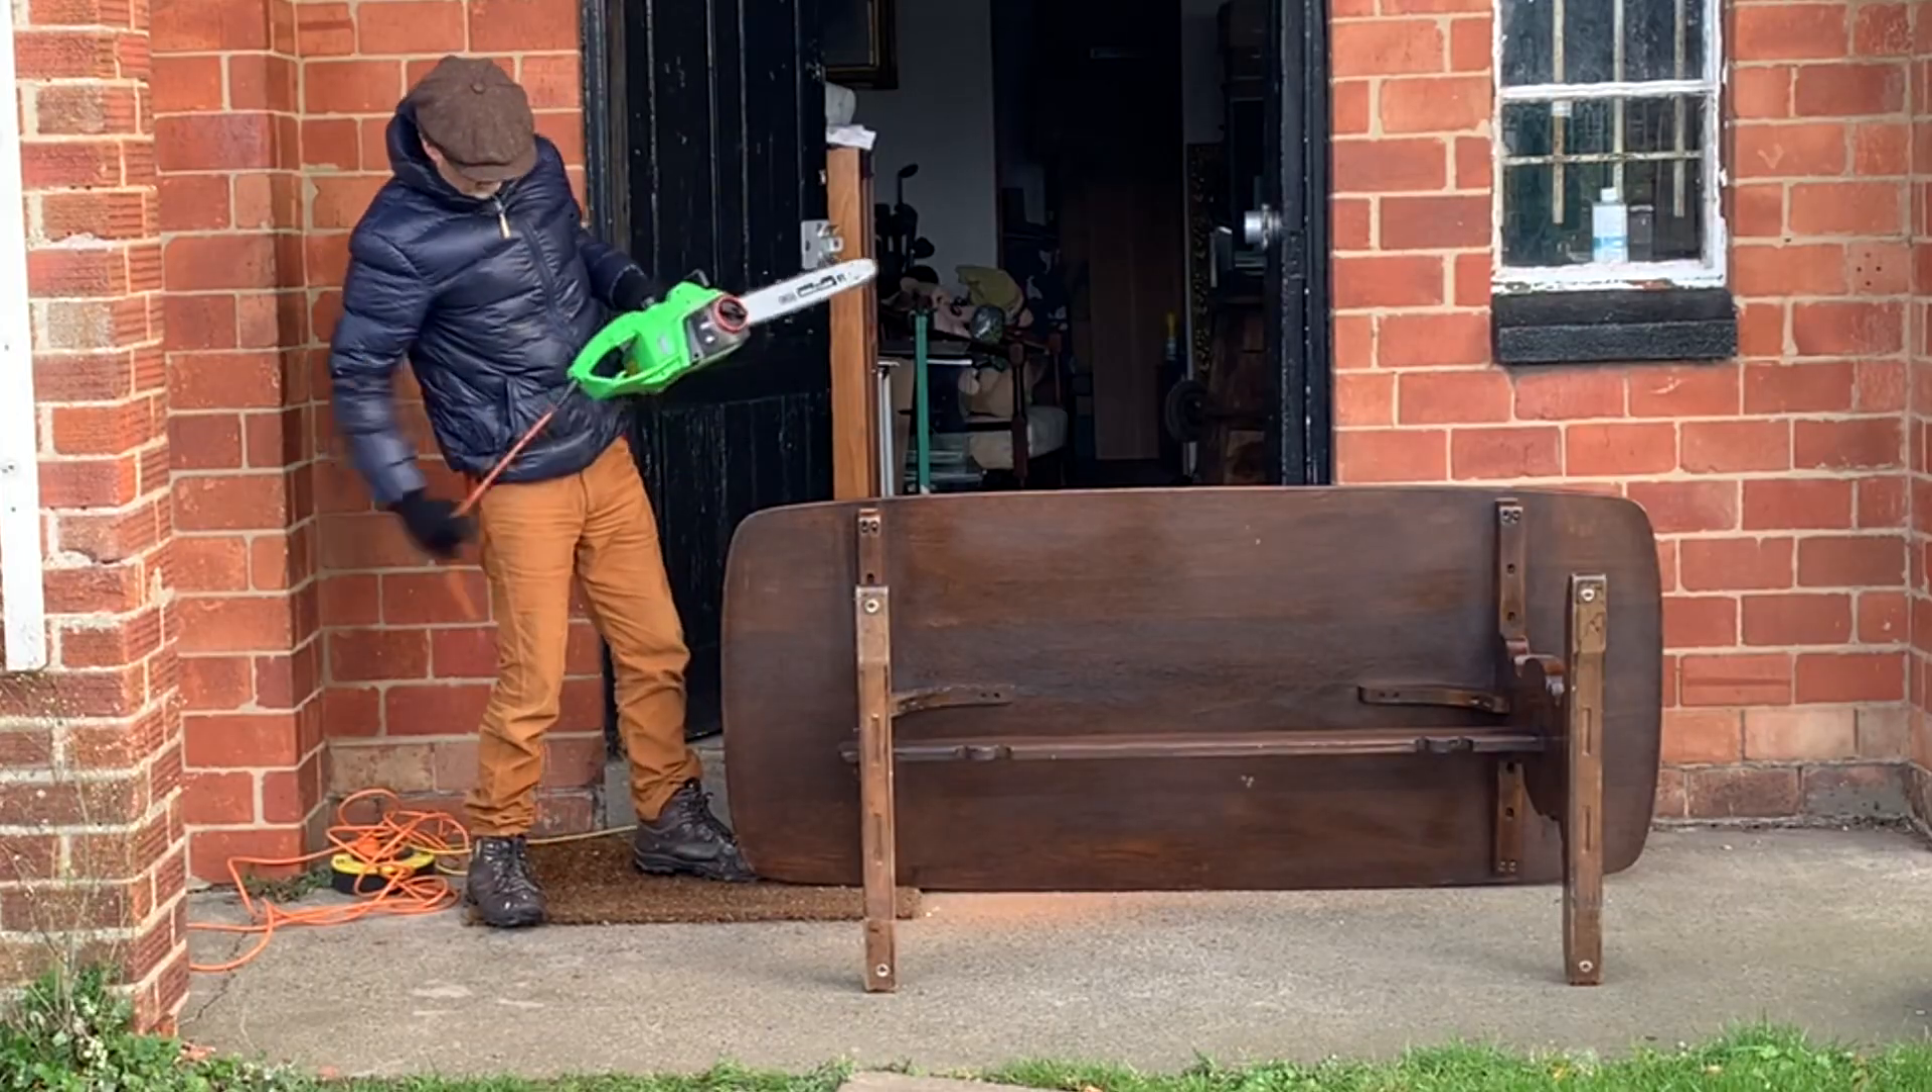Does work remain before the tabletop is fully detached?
Yes.